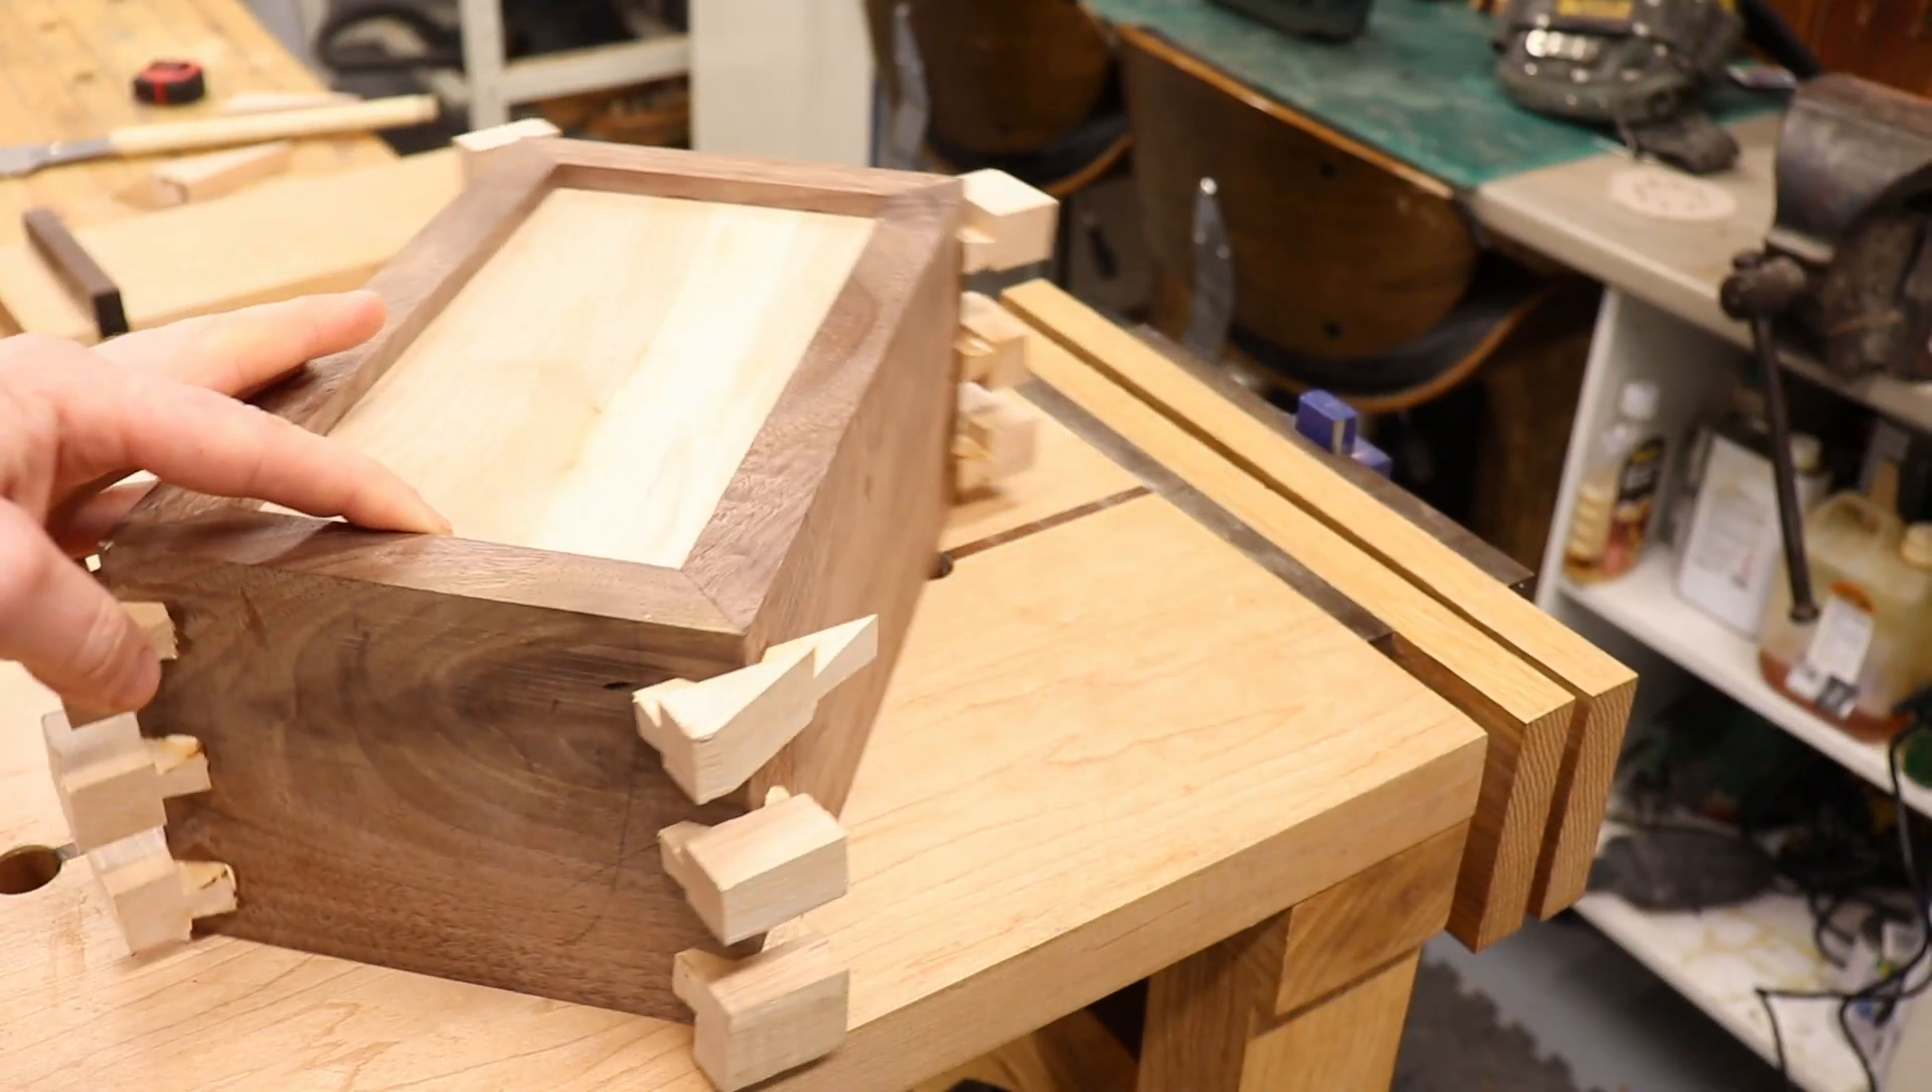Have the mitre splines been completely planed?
No.